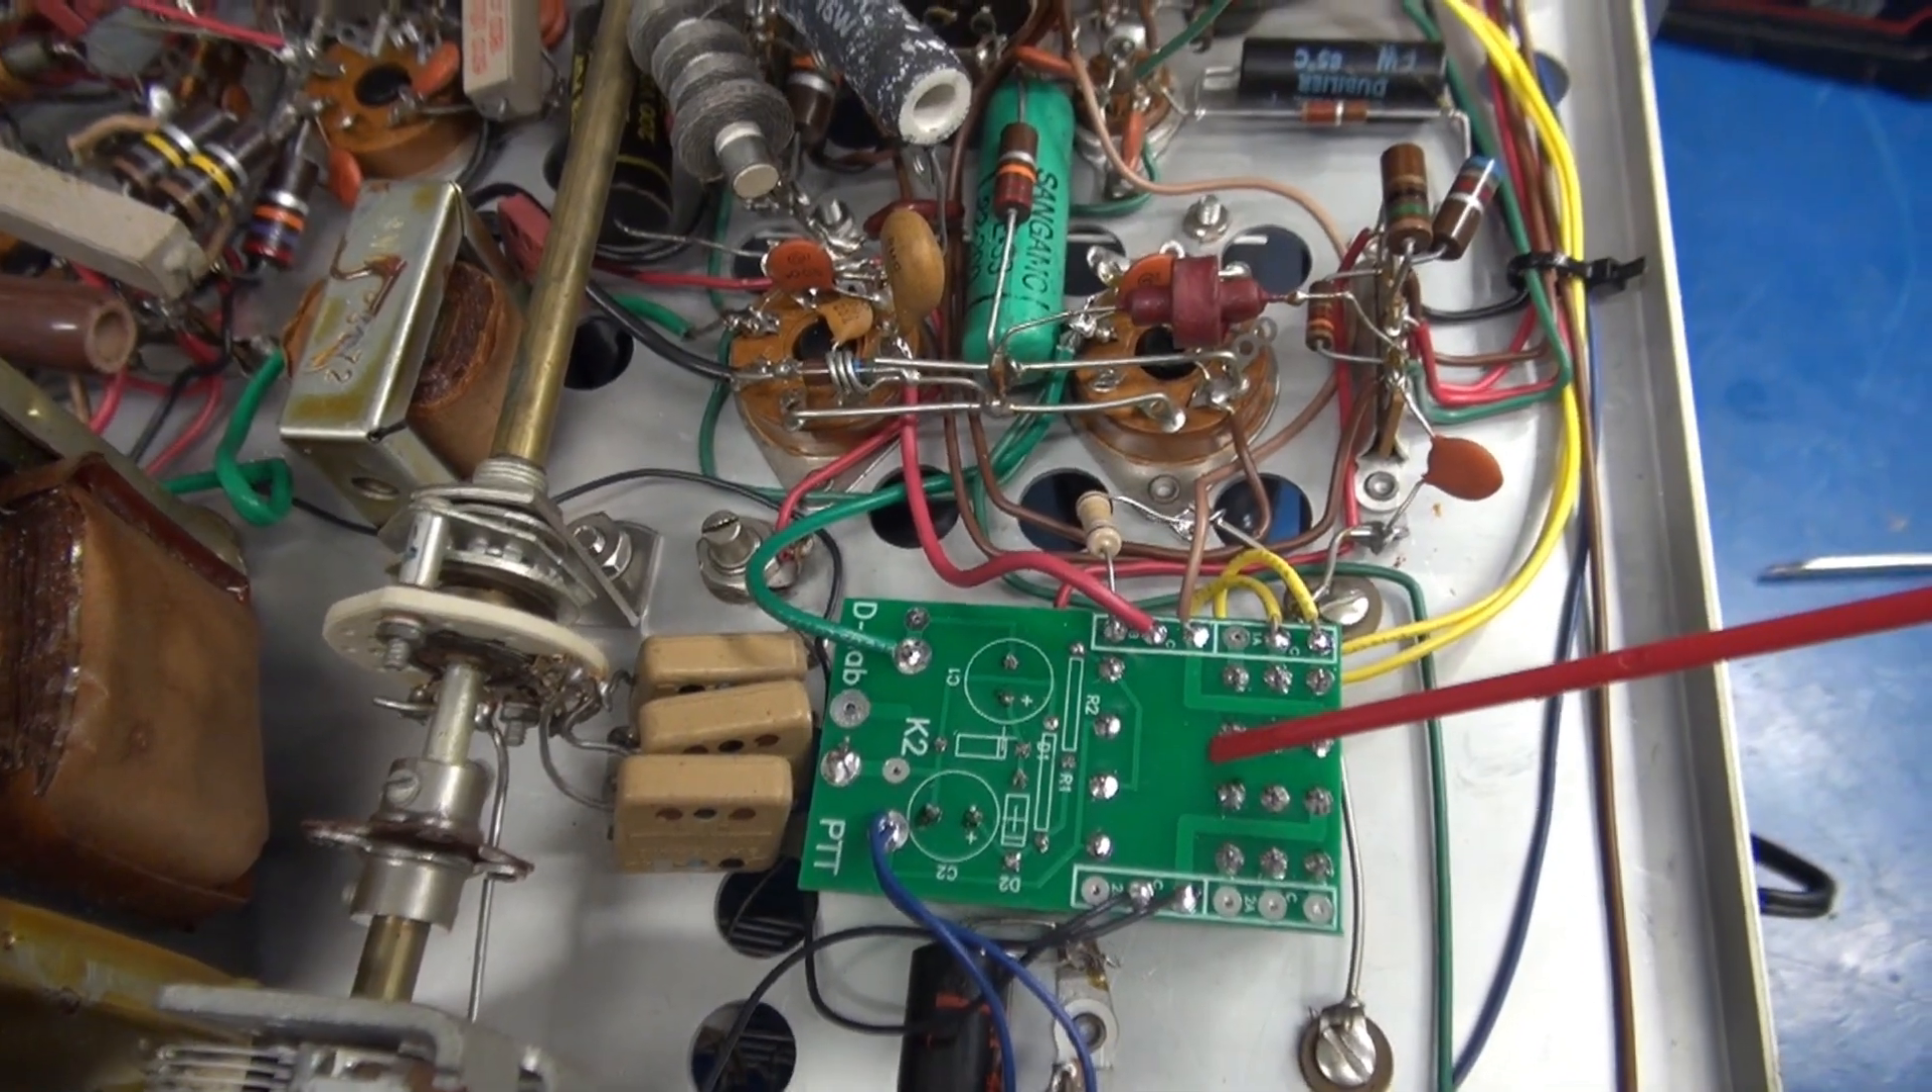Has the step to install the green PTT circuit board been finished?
Yes.